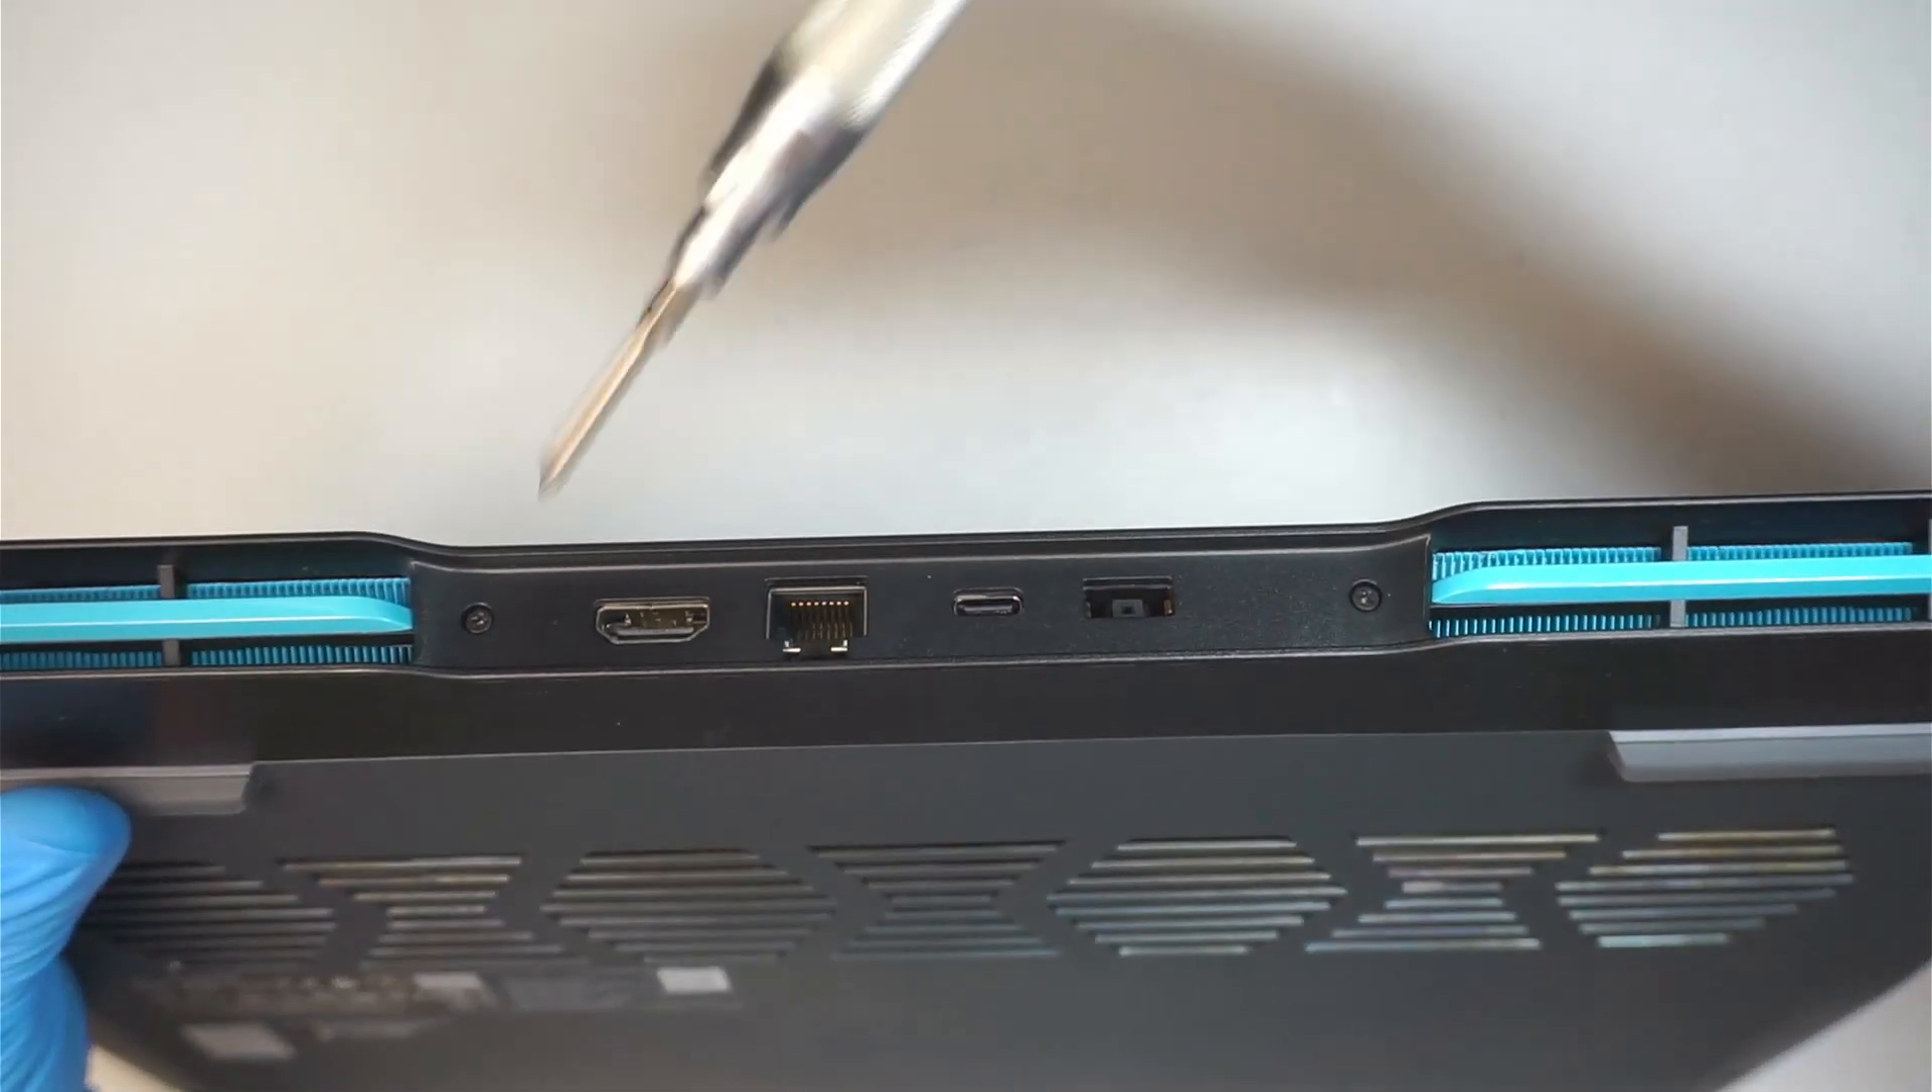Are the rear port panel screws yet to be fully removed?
Yes.